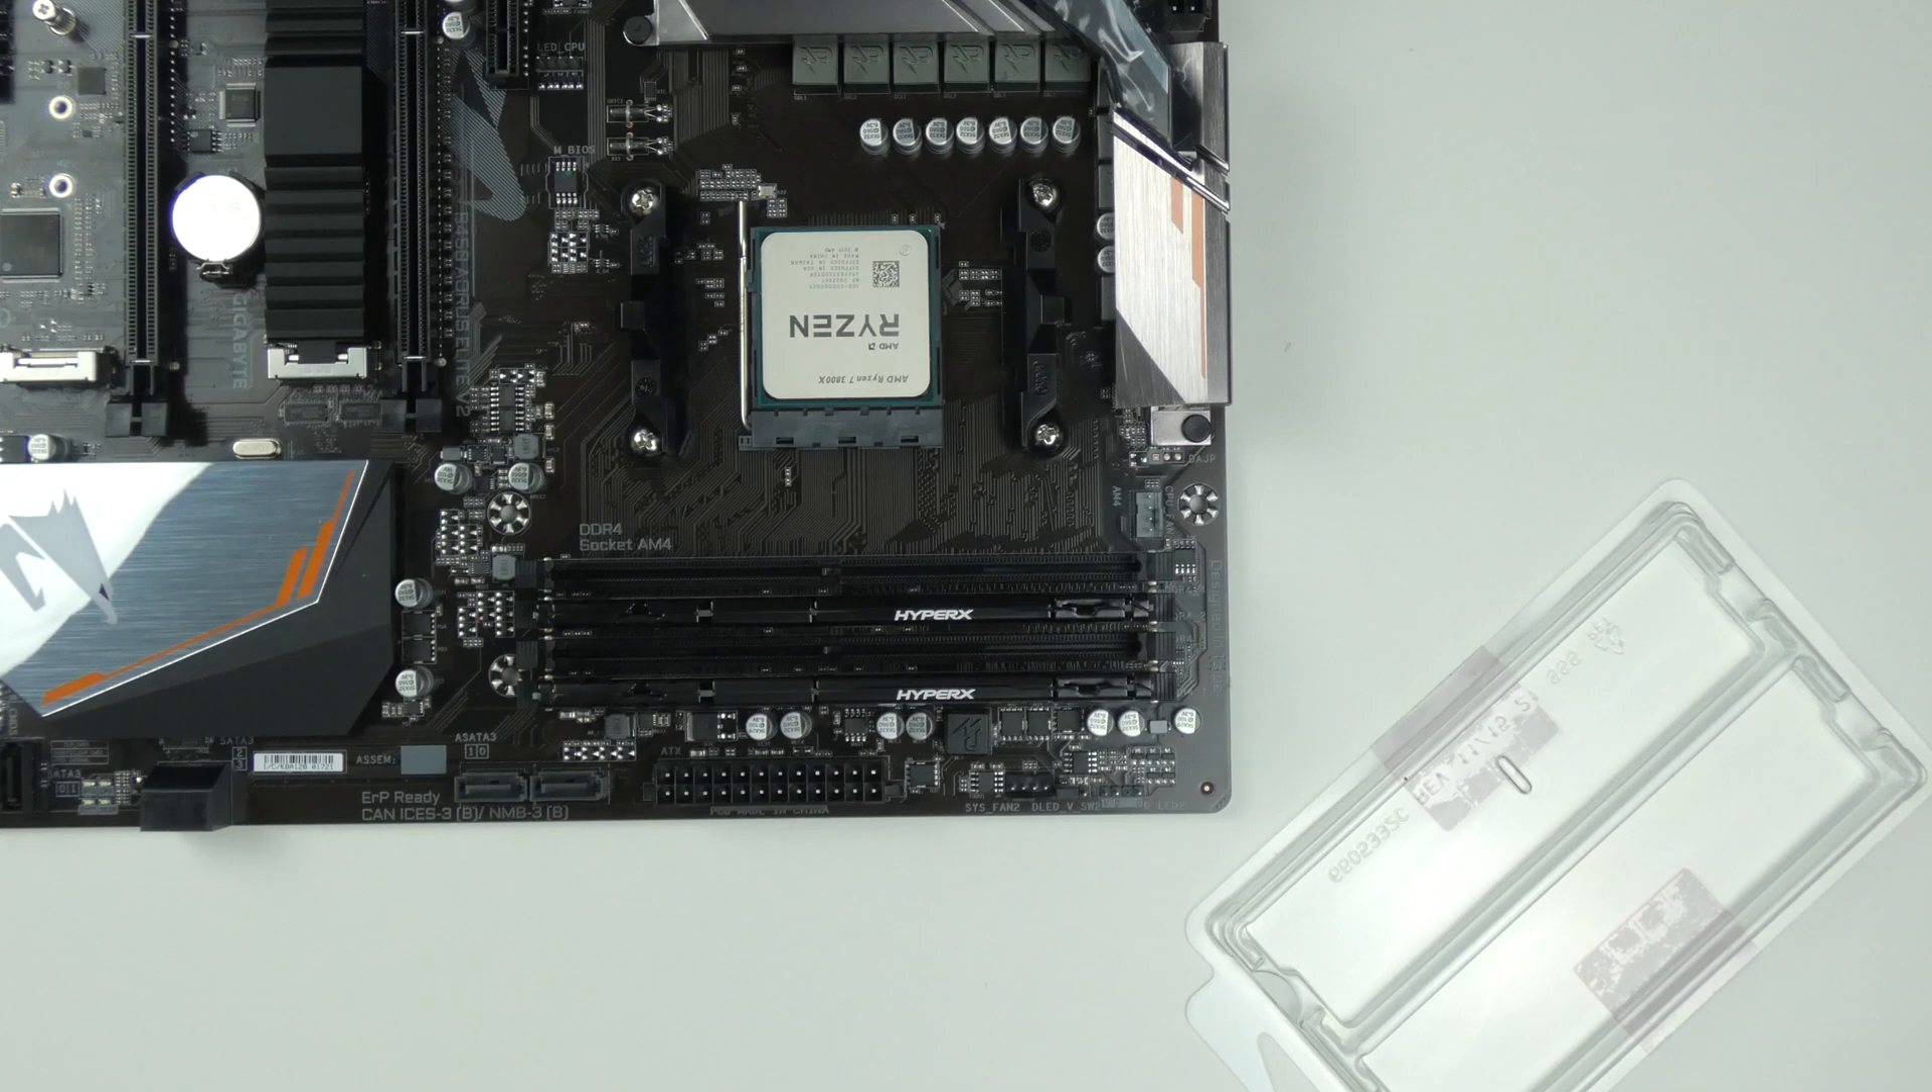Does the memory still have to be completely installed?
No.